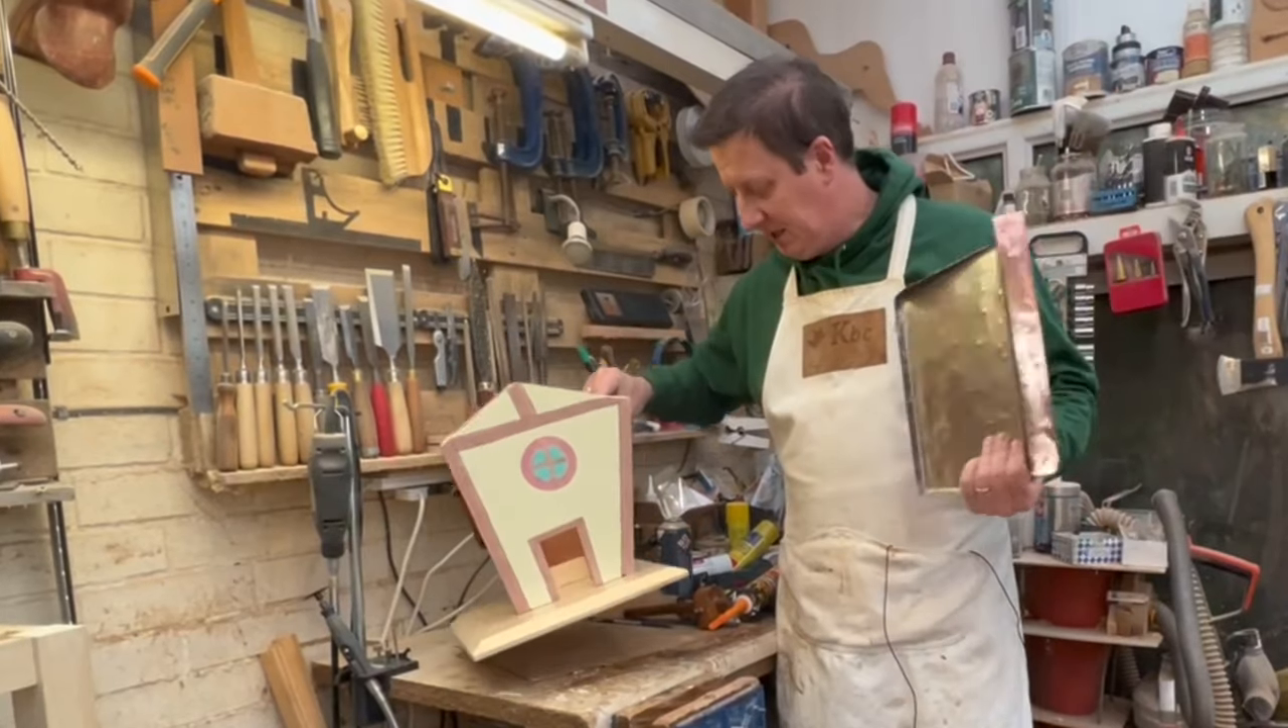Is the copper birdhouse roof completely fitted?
No.